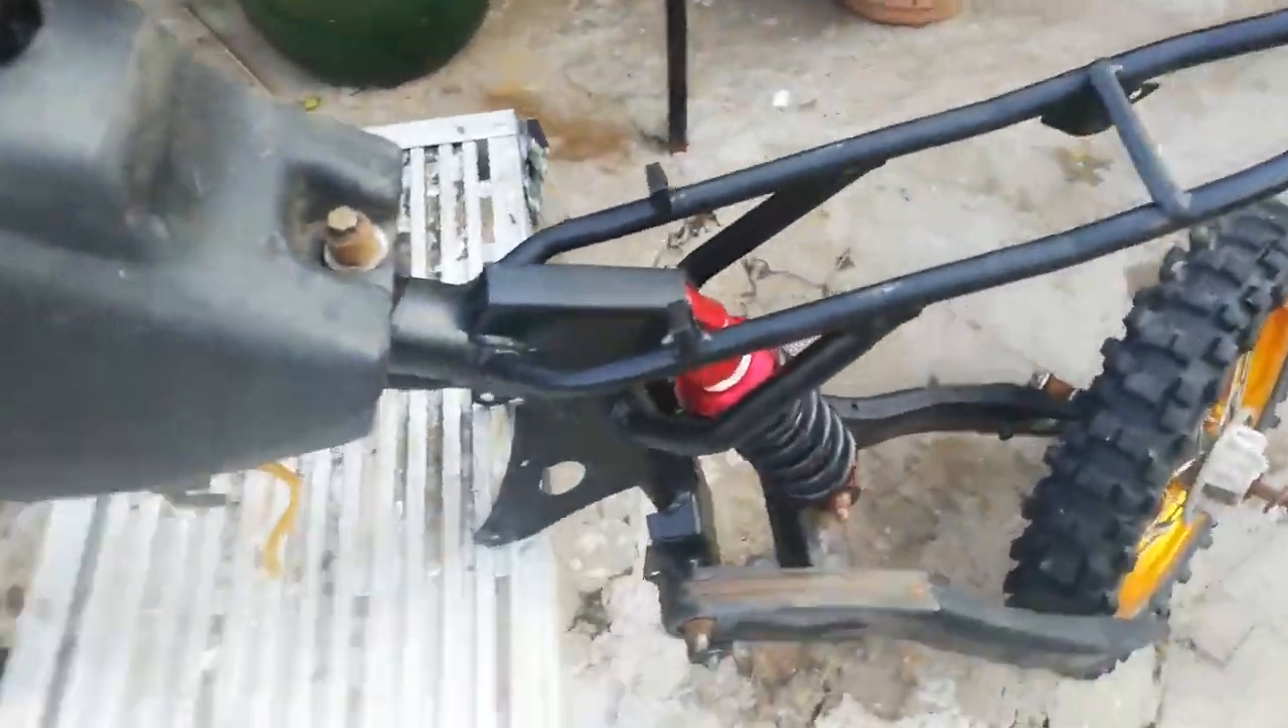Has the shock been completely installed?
Yes.